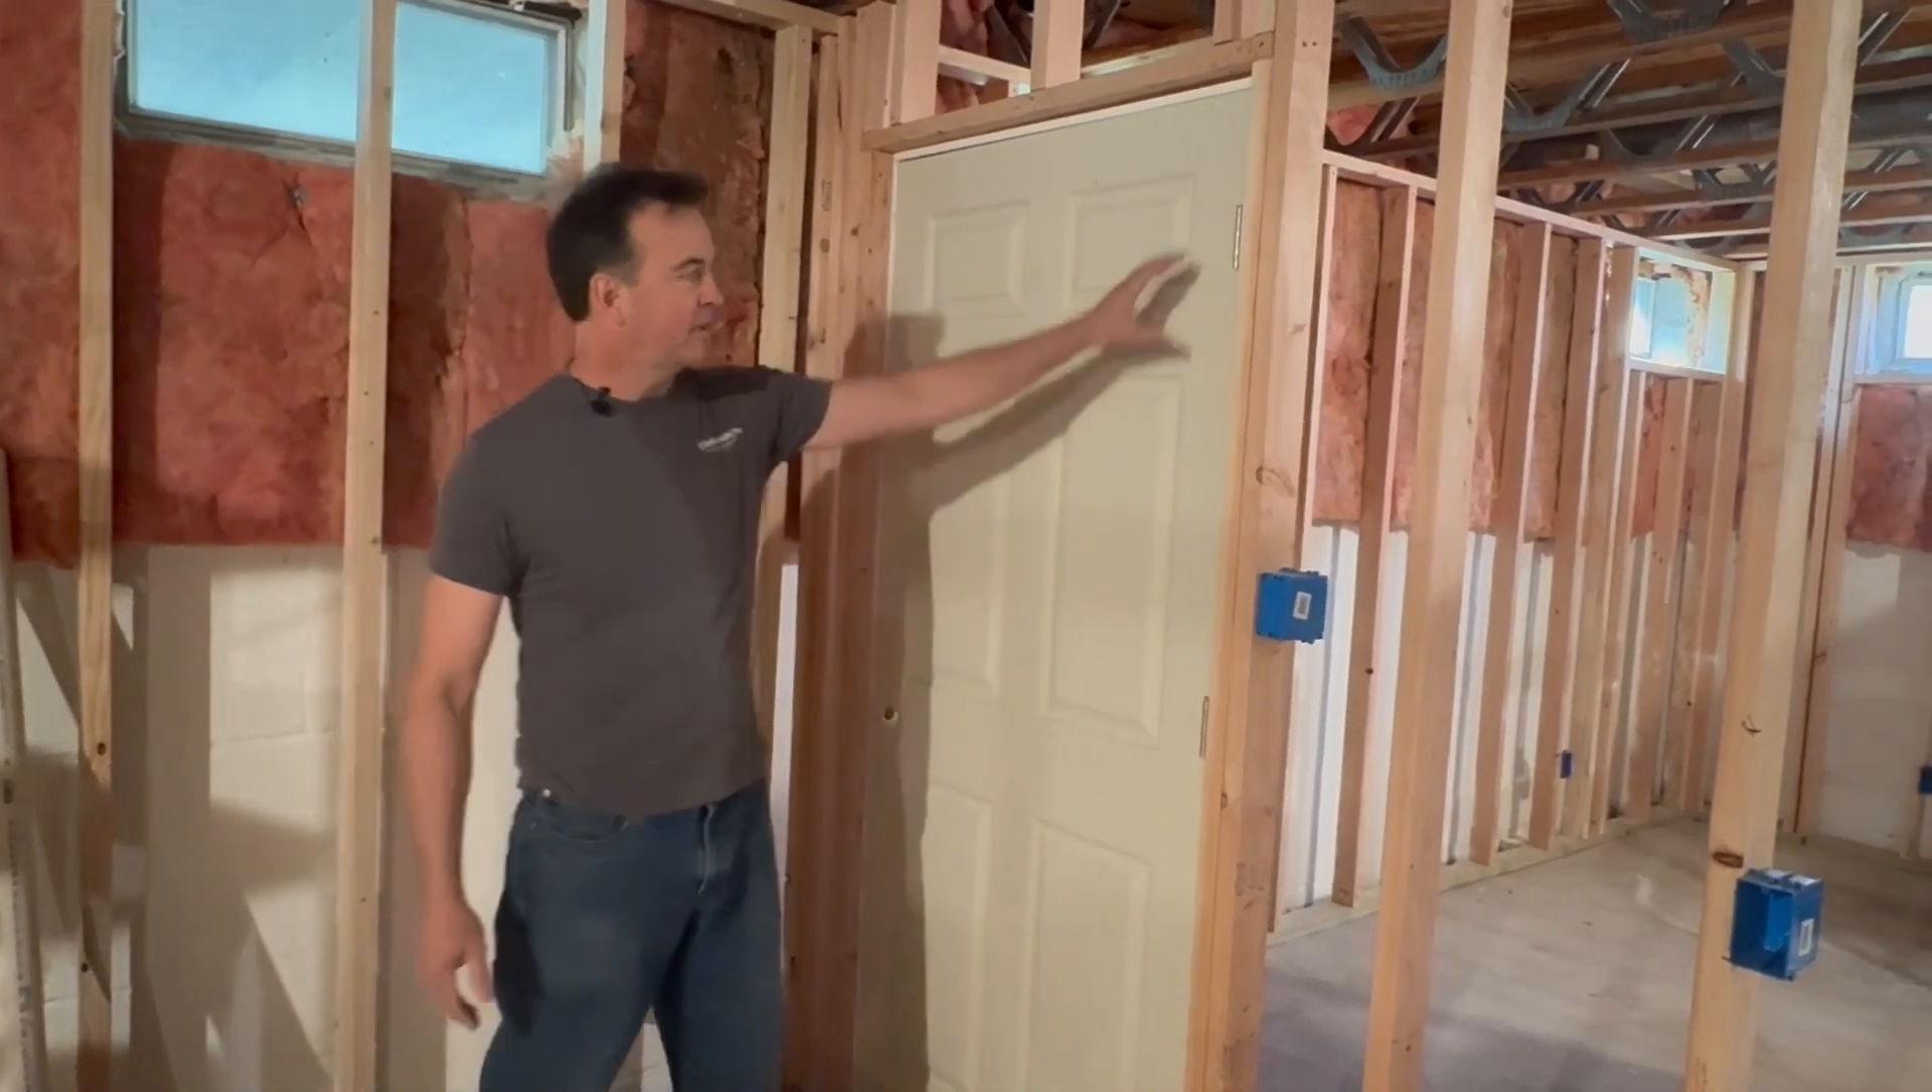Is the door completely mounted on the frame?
Yes.